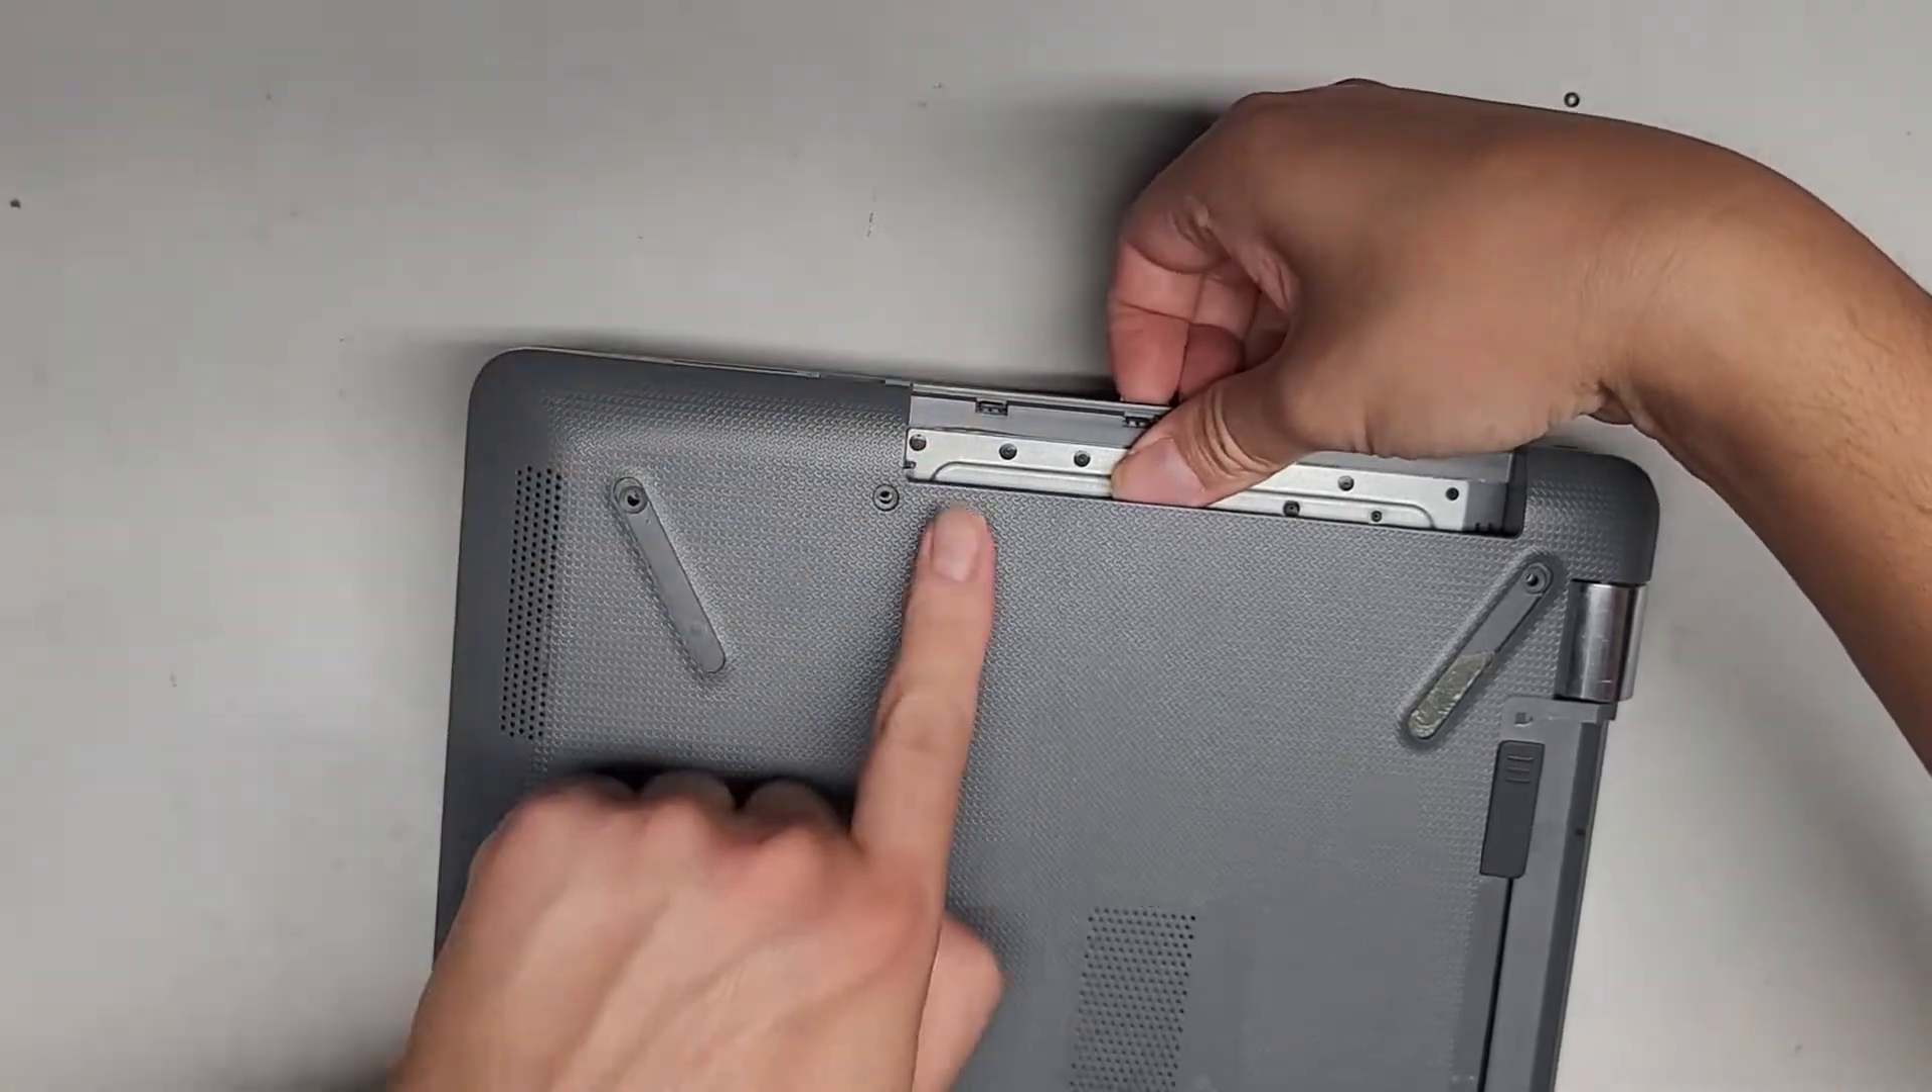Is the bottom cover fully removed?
No.